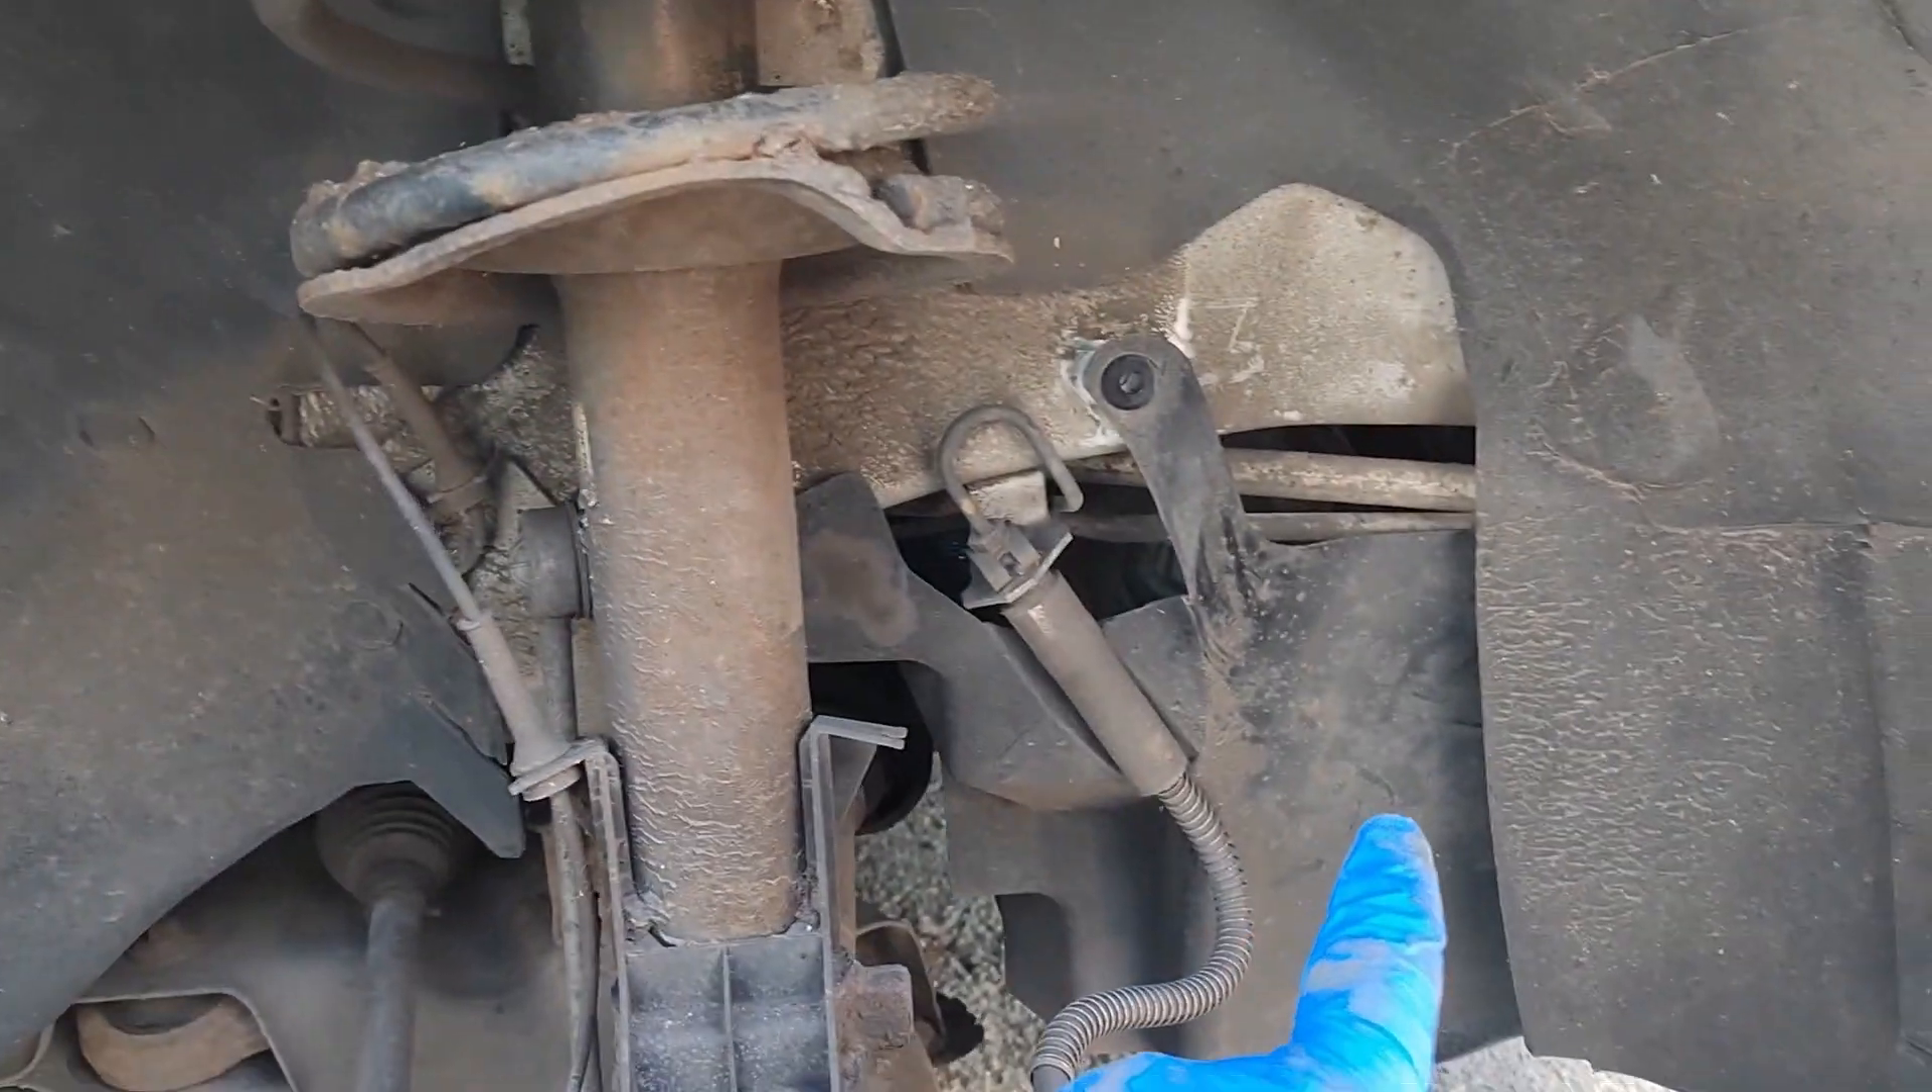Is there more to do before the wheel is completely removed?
No.